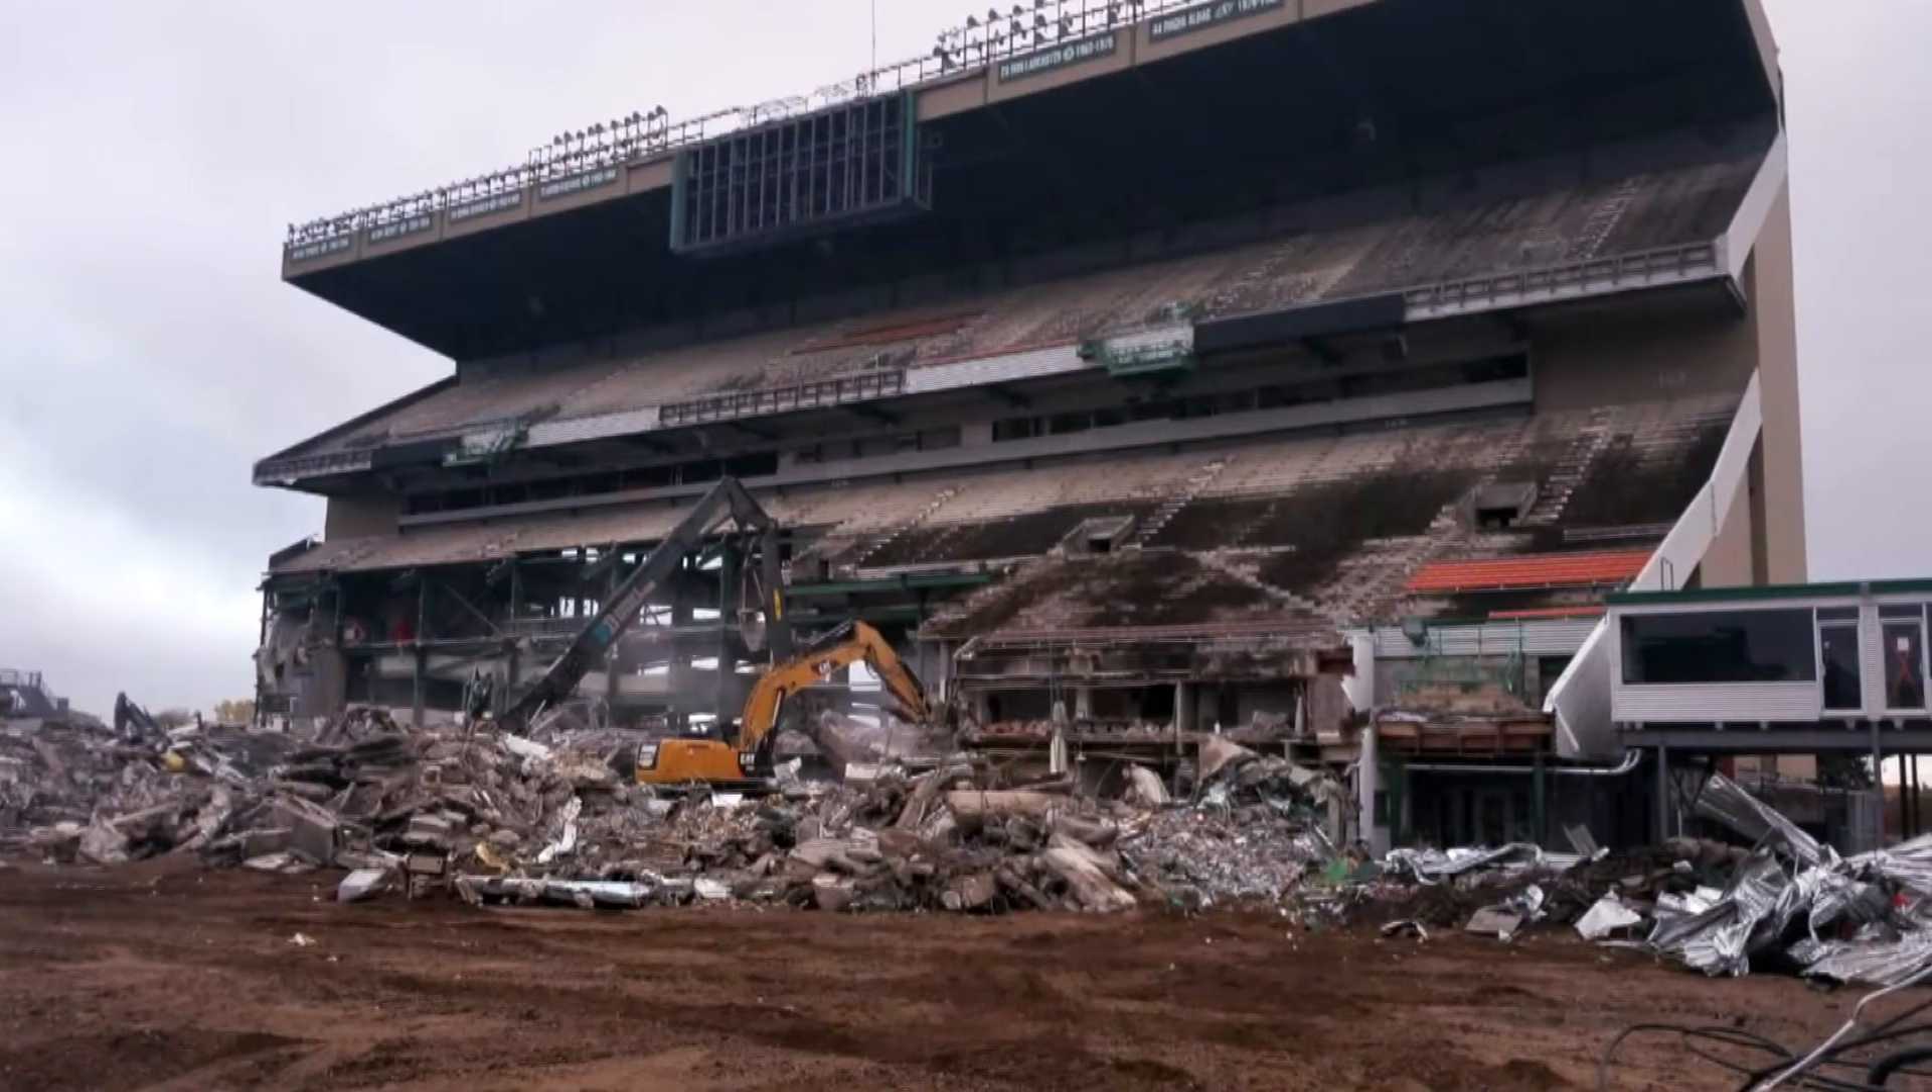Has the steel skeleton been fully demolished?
No.